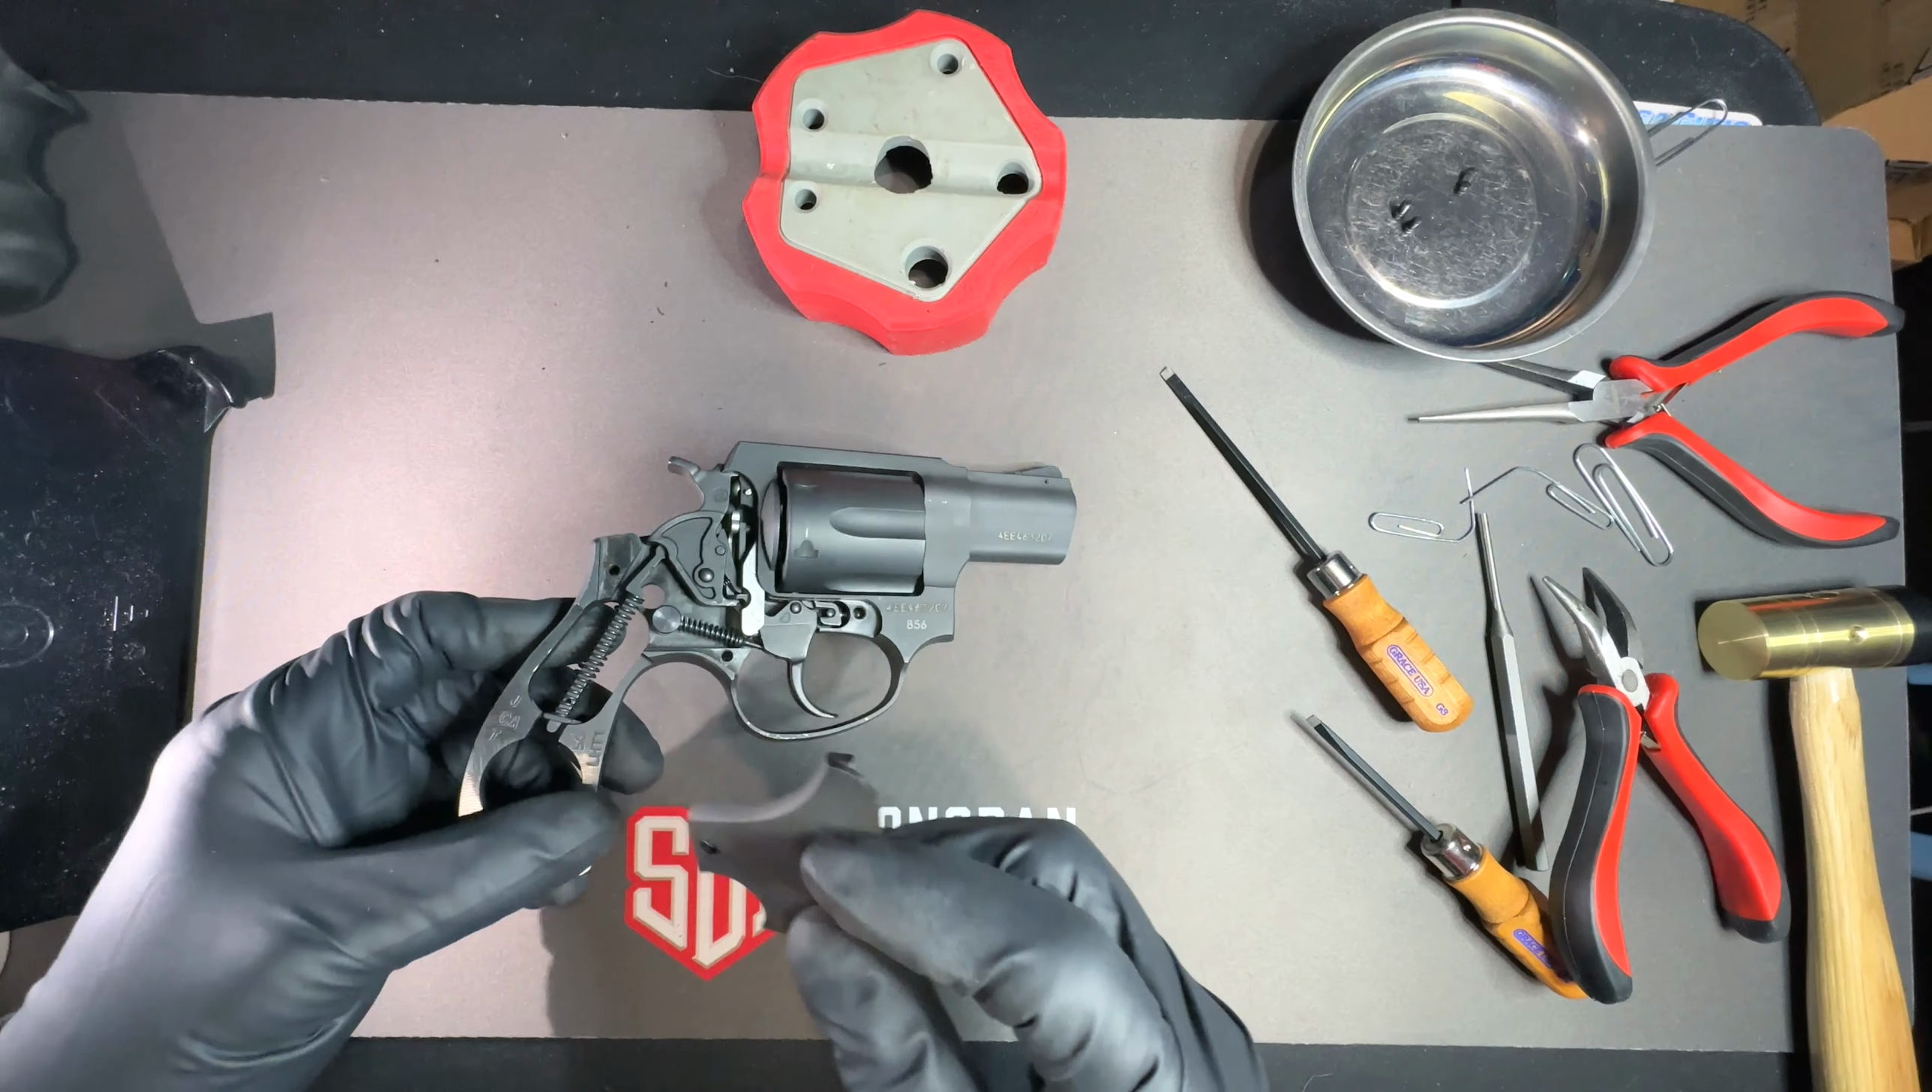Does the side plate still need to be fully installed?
Yes.